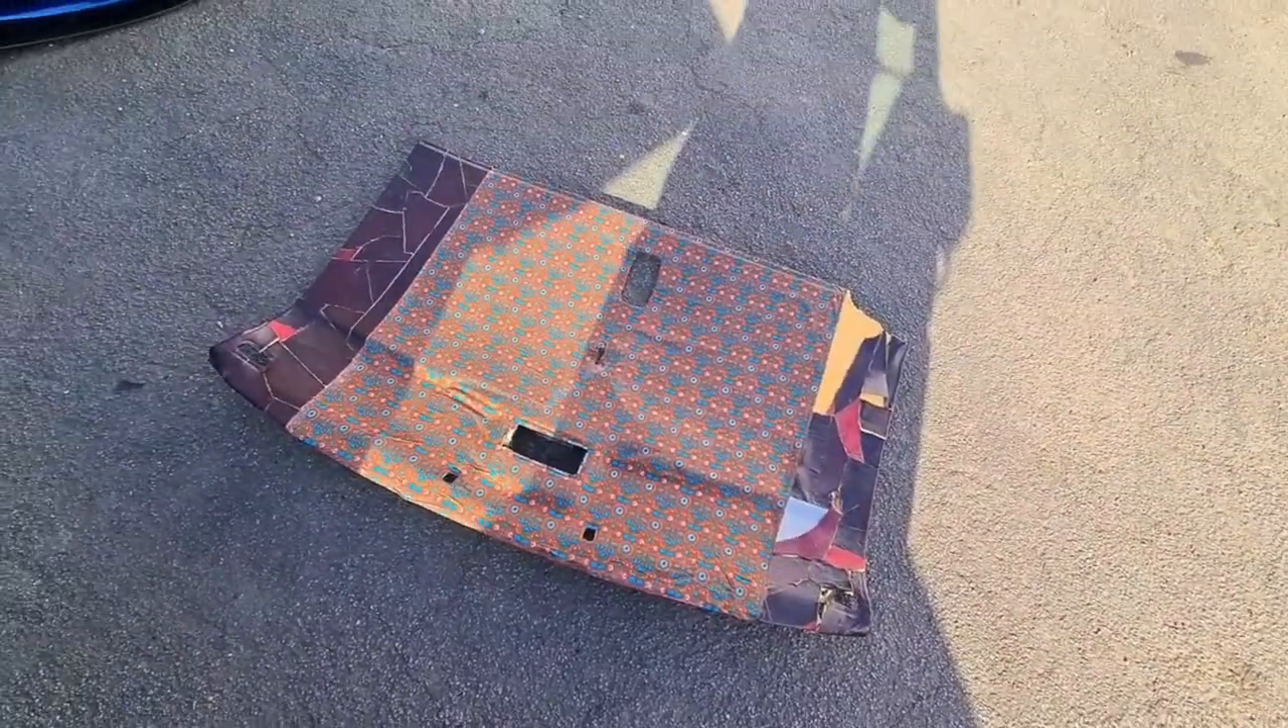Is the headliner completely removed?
Yes.